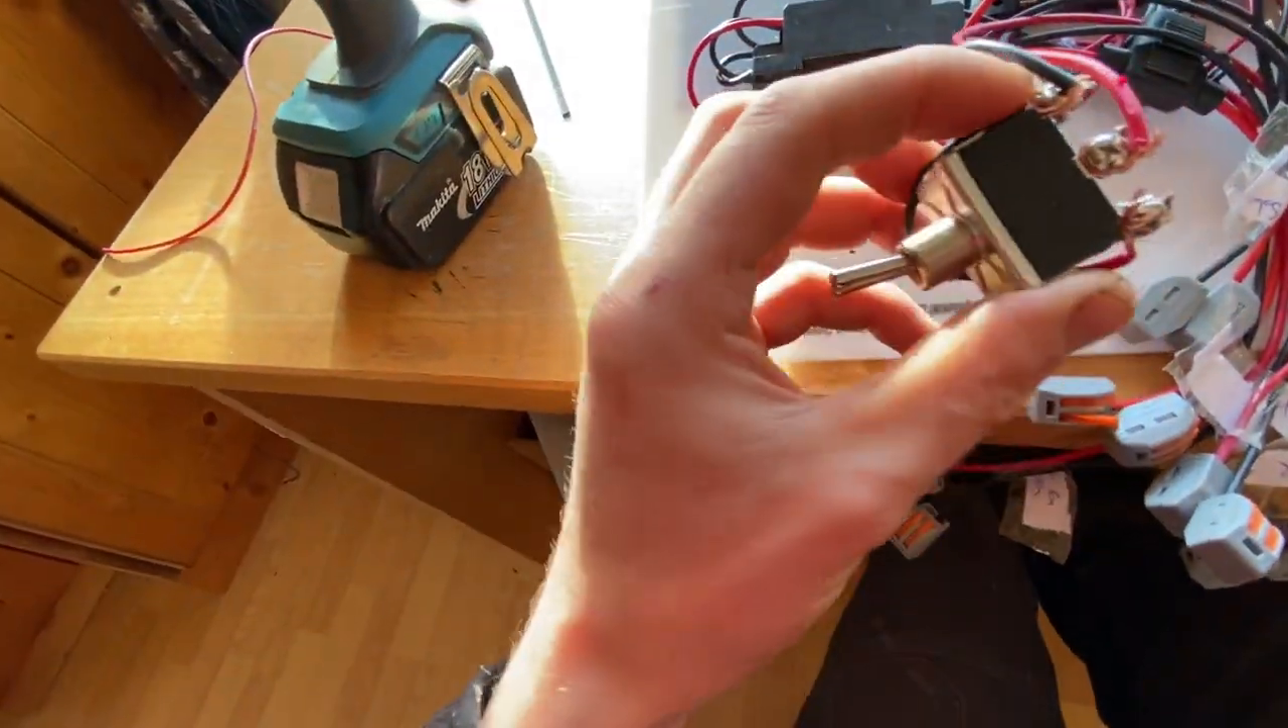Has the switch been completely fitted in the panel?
No.